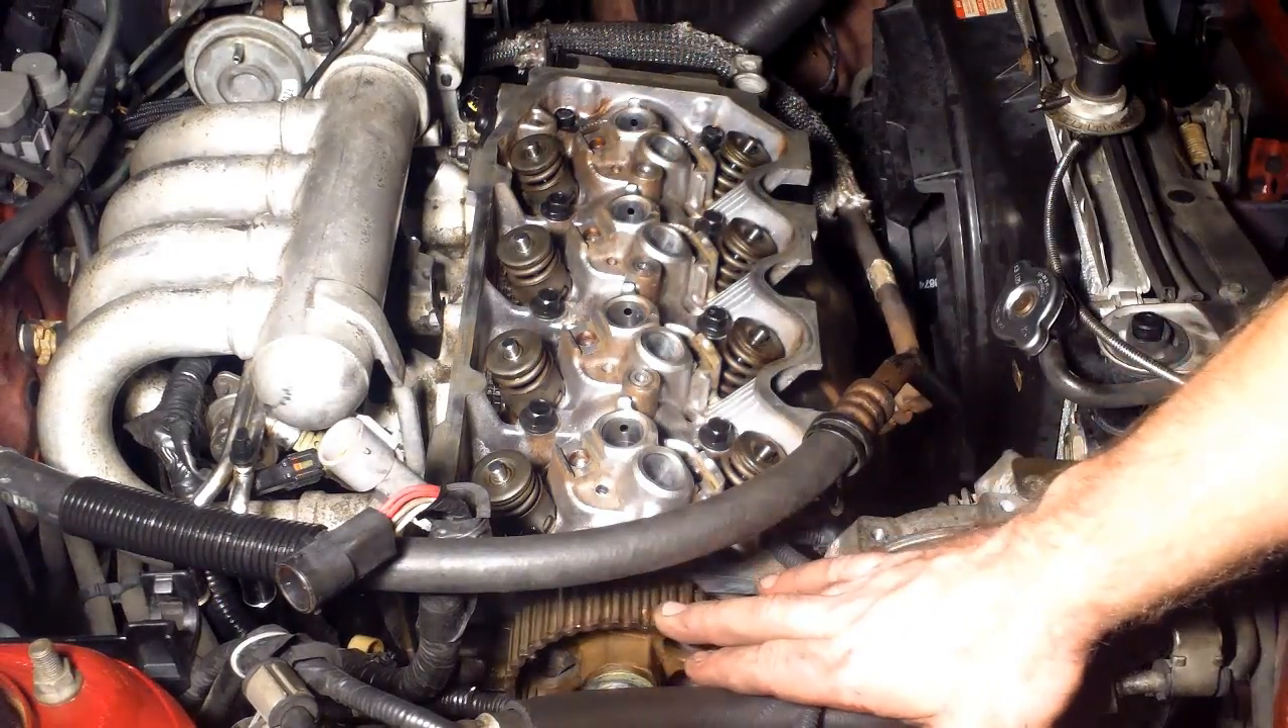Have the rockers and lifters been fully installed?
No.